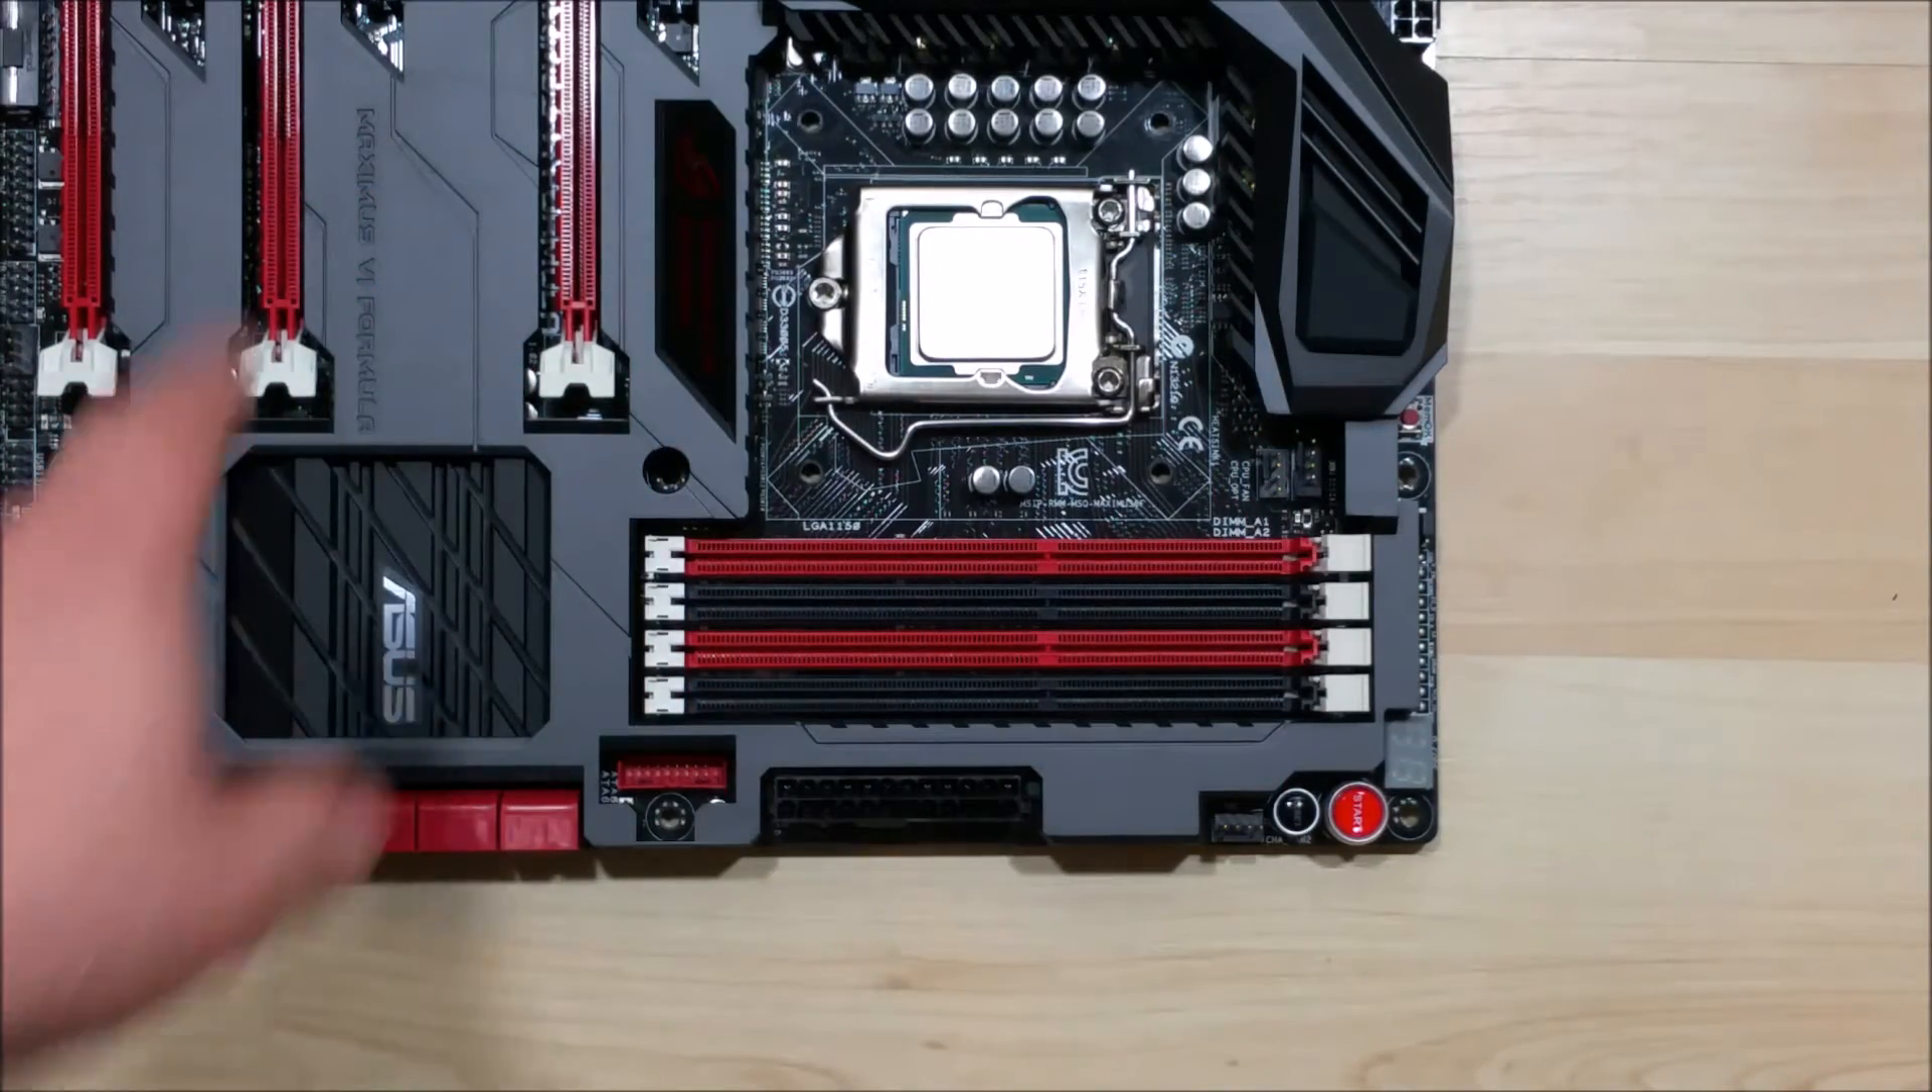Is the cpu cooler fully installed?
No.